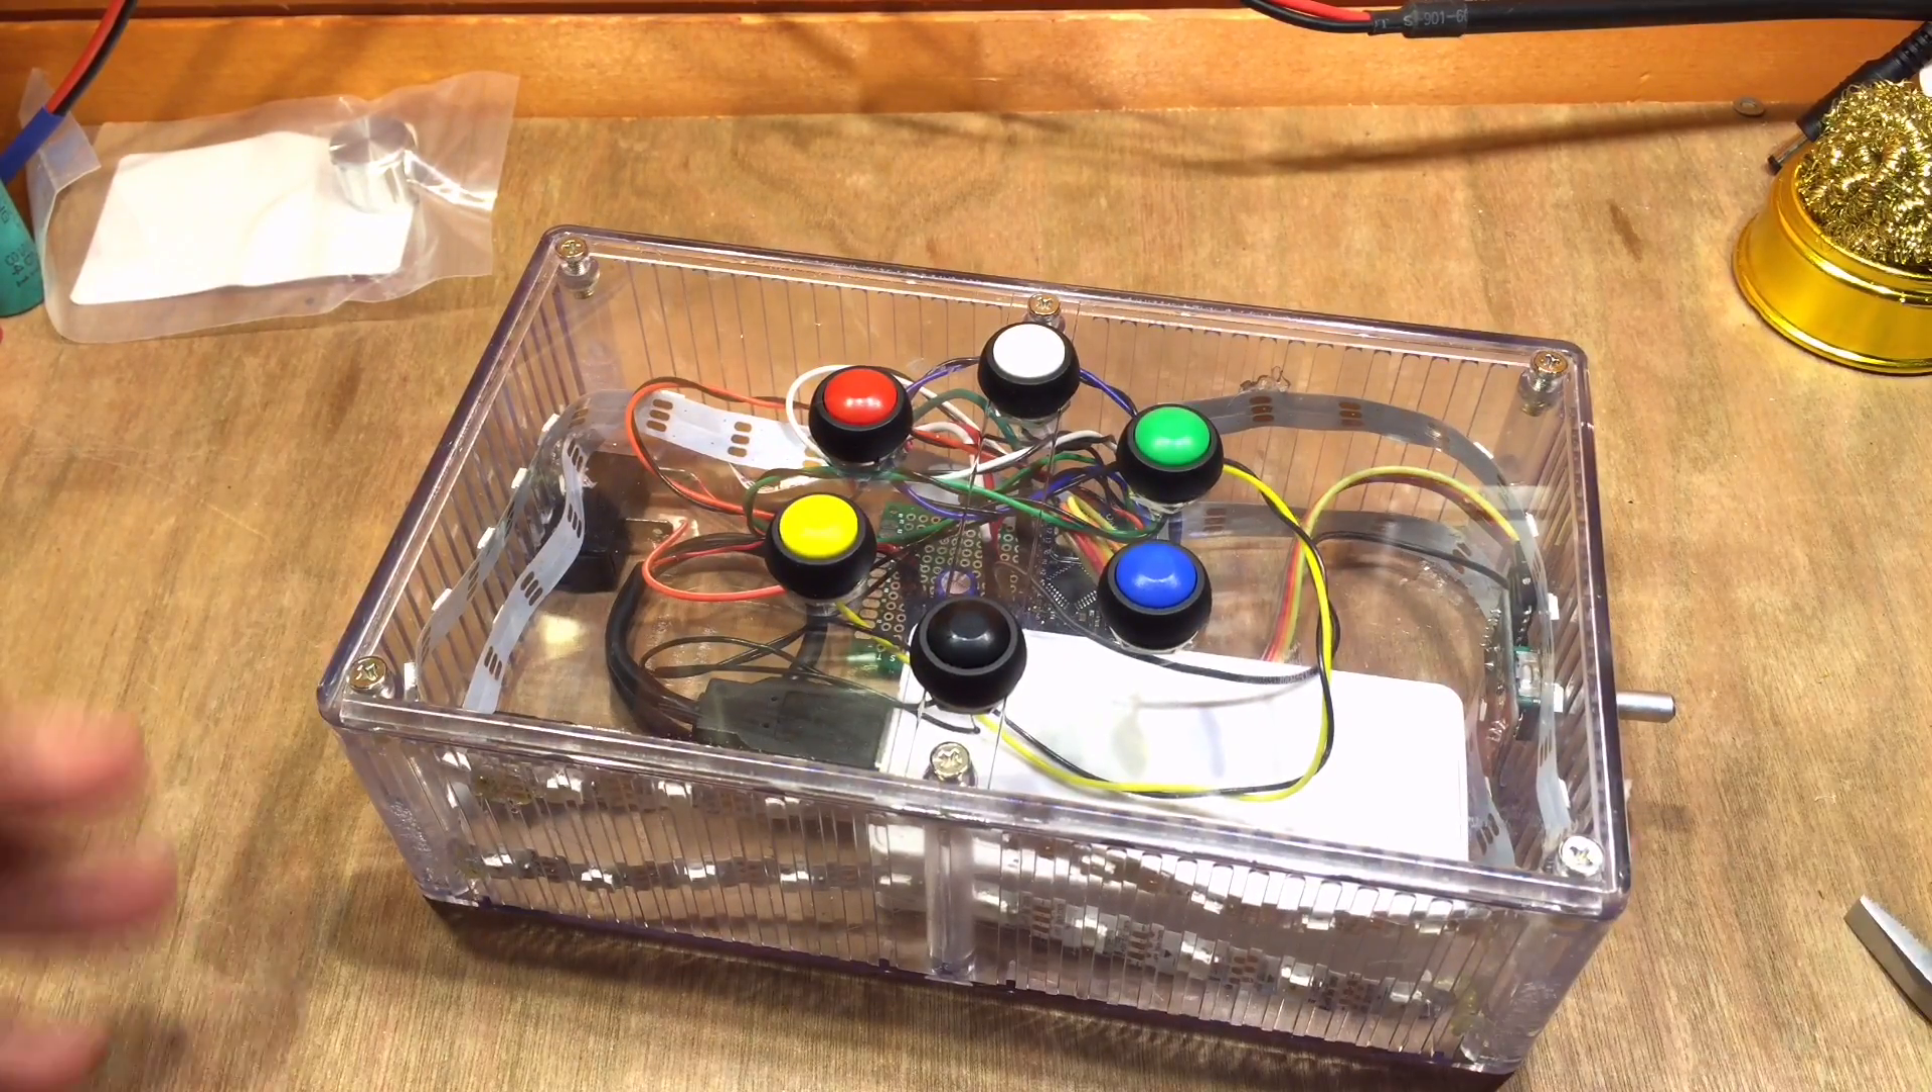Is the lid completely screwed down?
Yes.